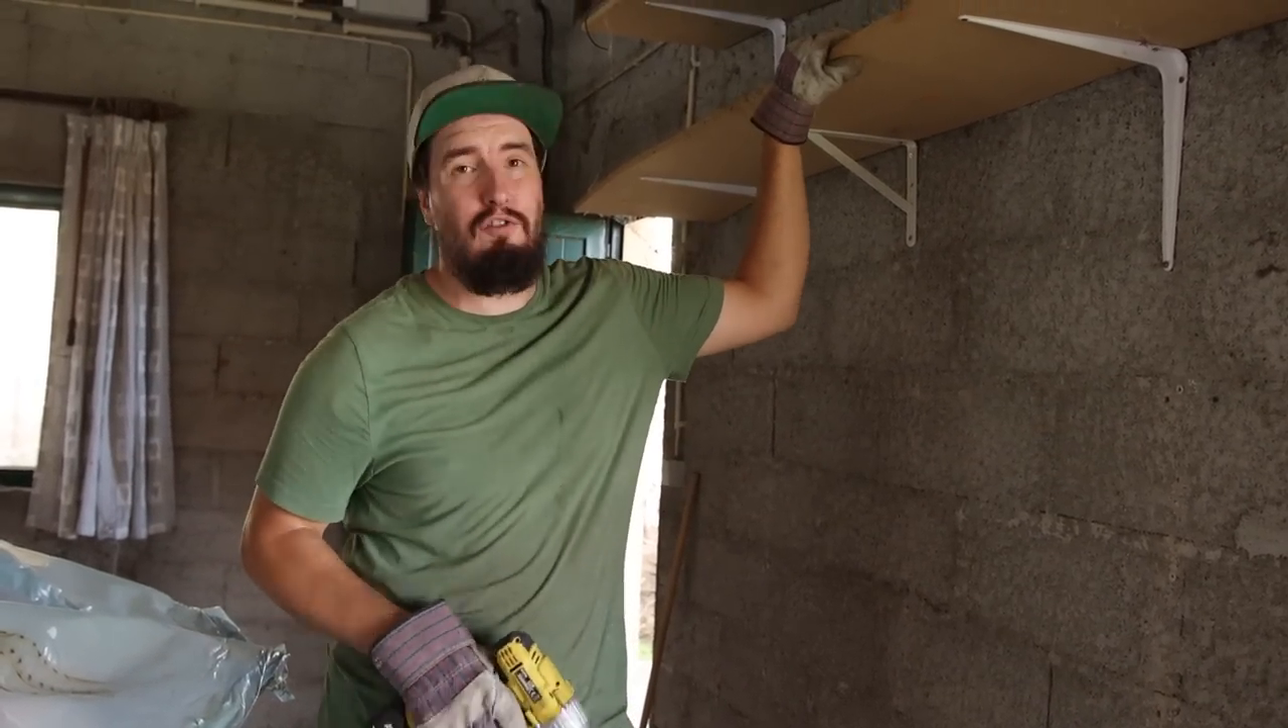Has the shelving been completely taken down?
No.